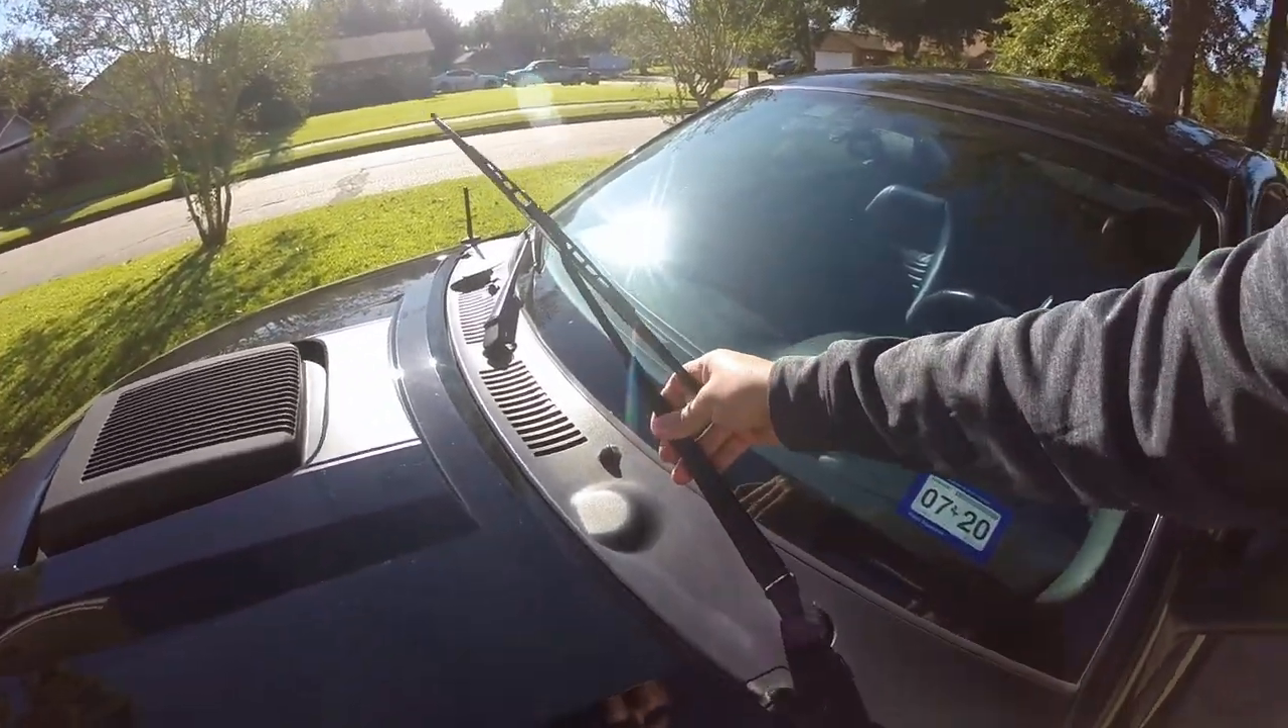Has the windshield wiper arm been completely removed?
No.